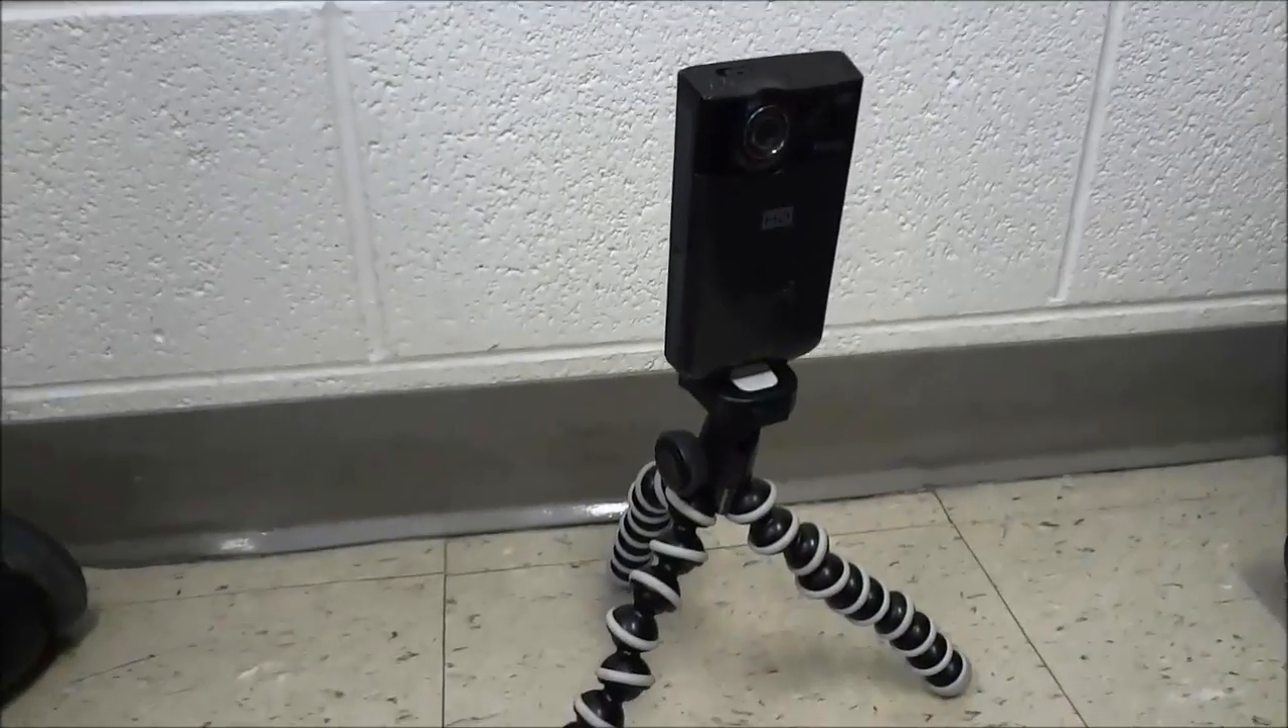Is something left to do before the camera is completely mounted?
No.